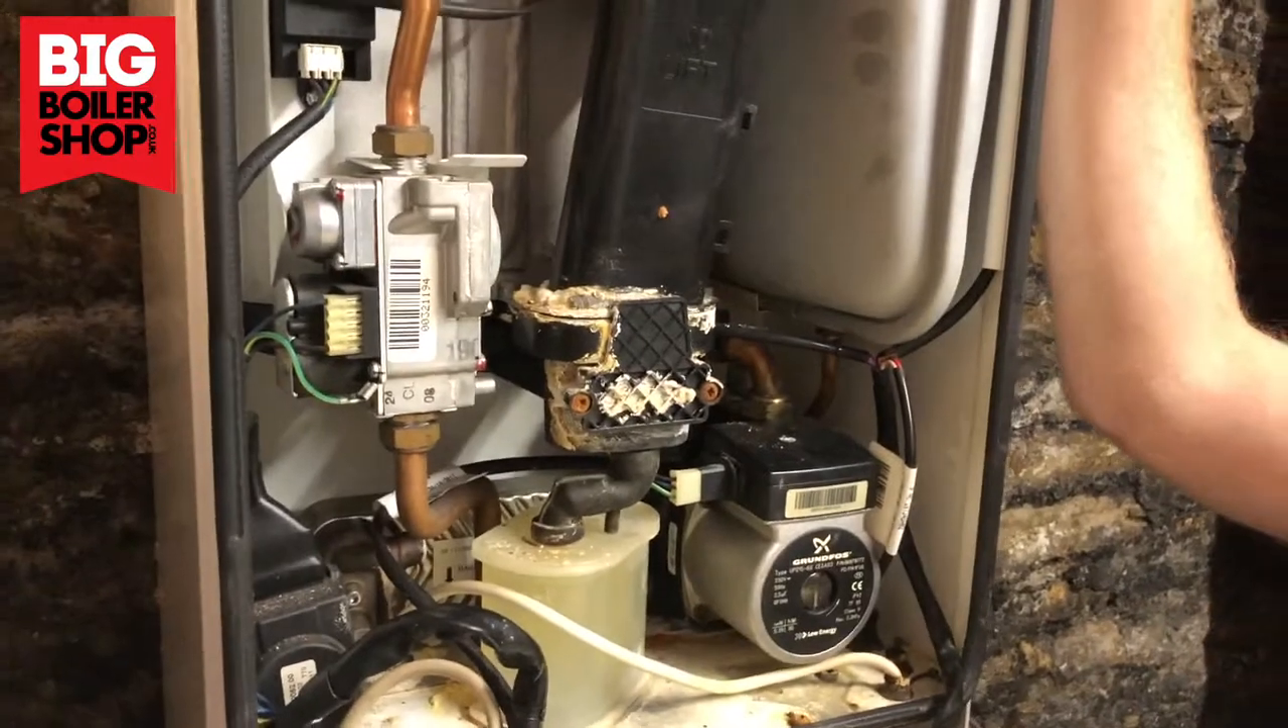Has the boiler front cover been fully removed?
Yes.